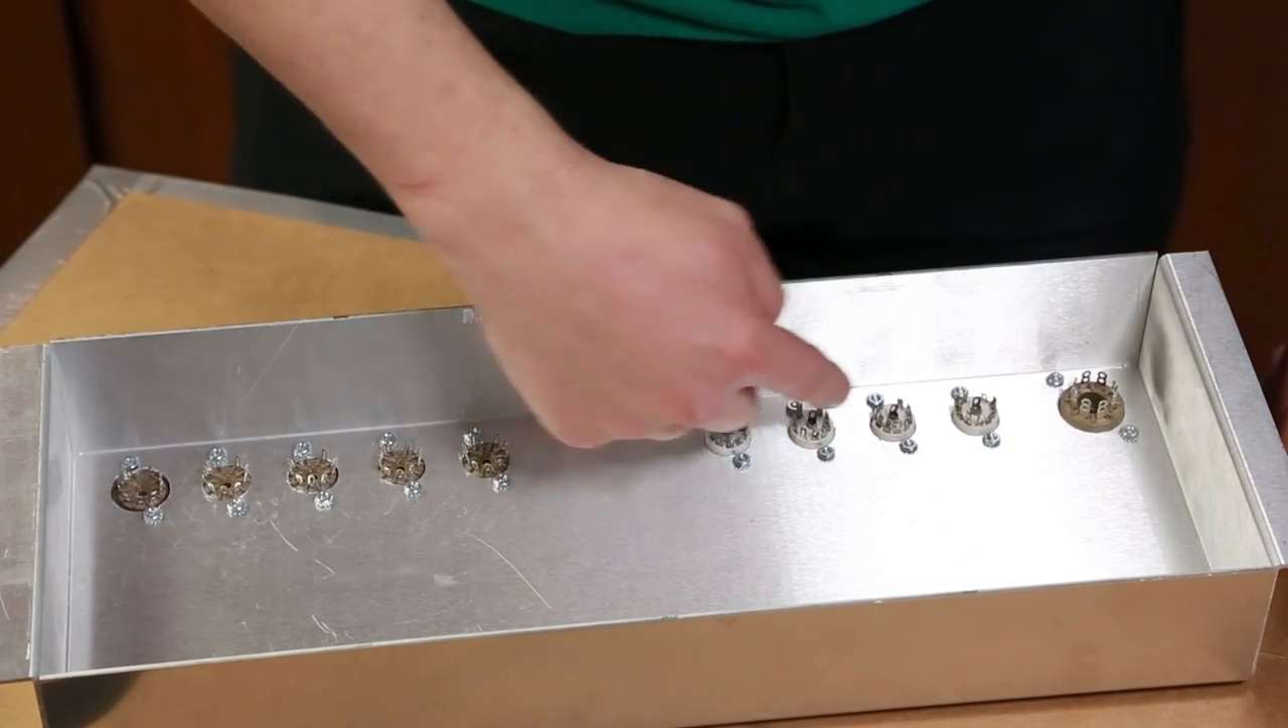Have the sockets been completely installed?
Yes.